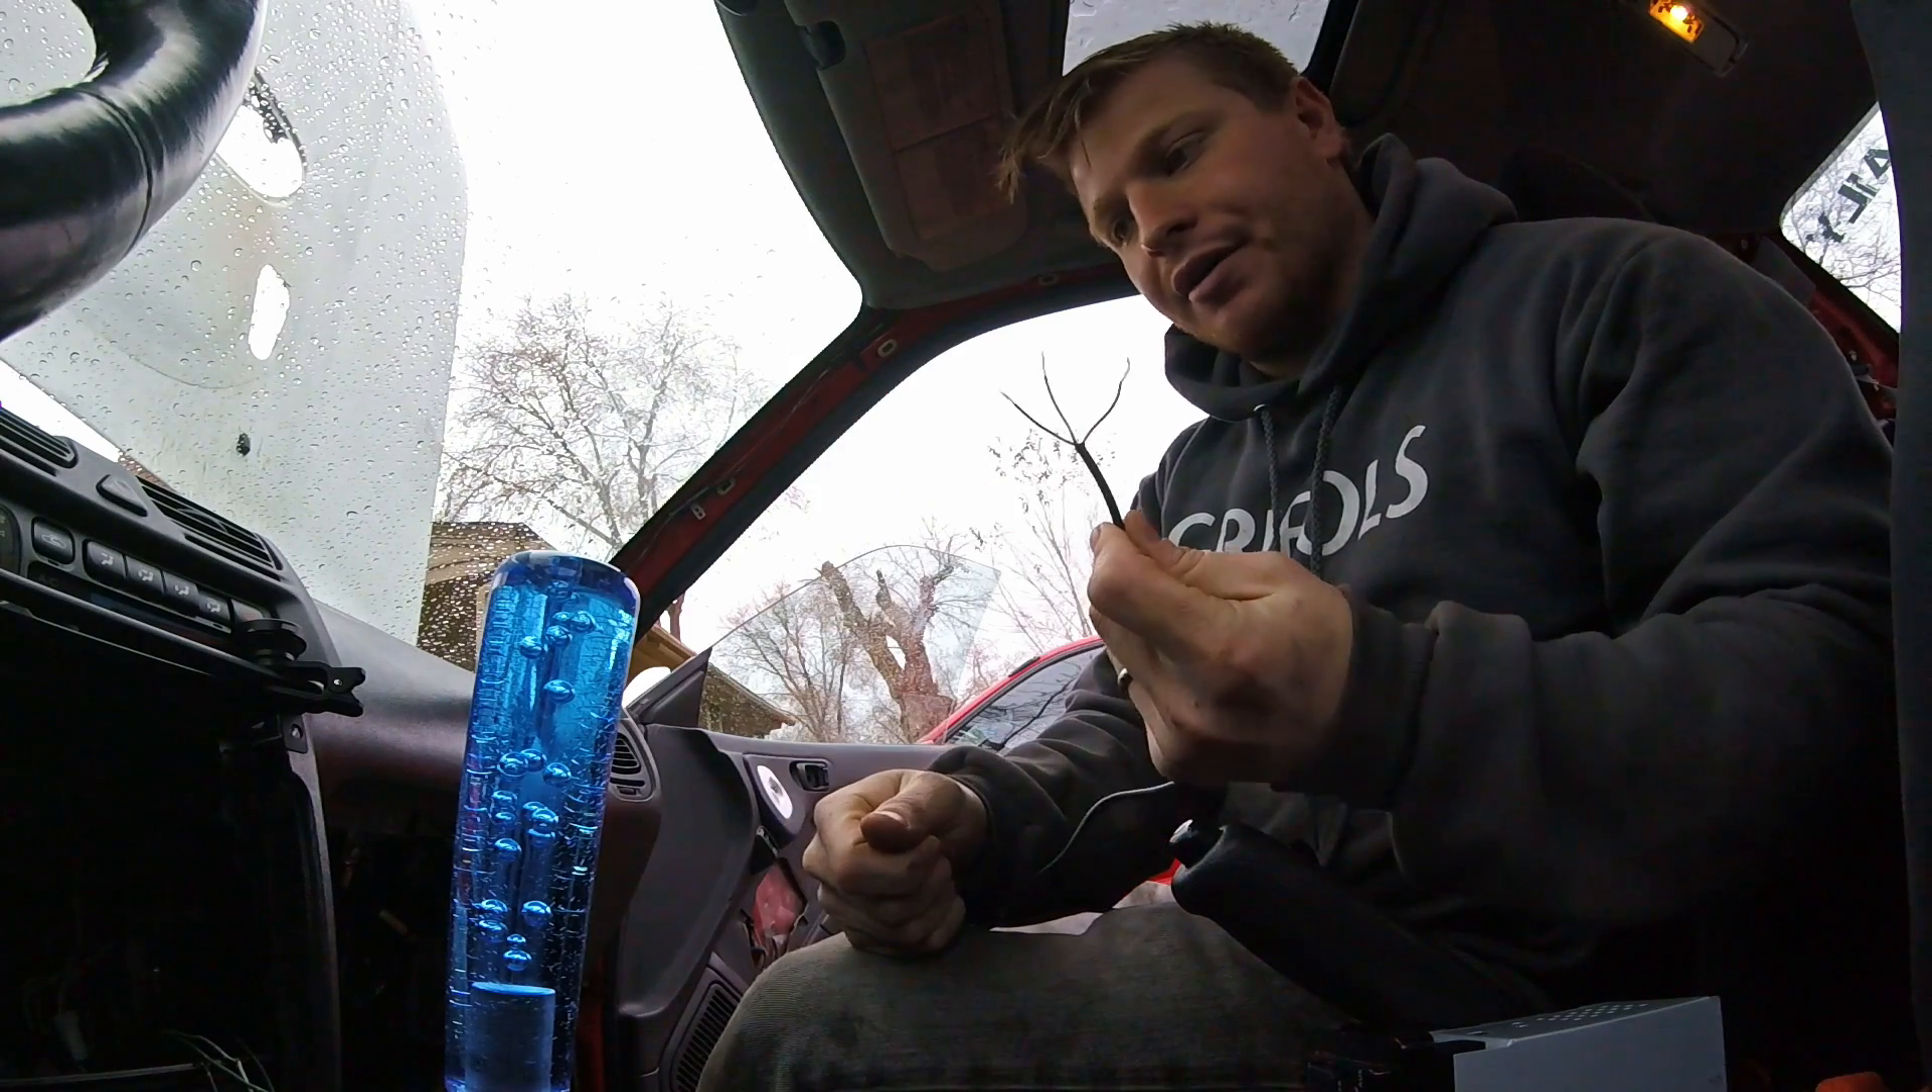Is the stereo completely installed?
No.